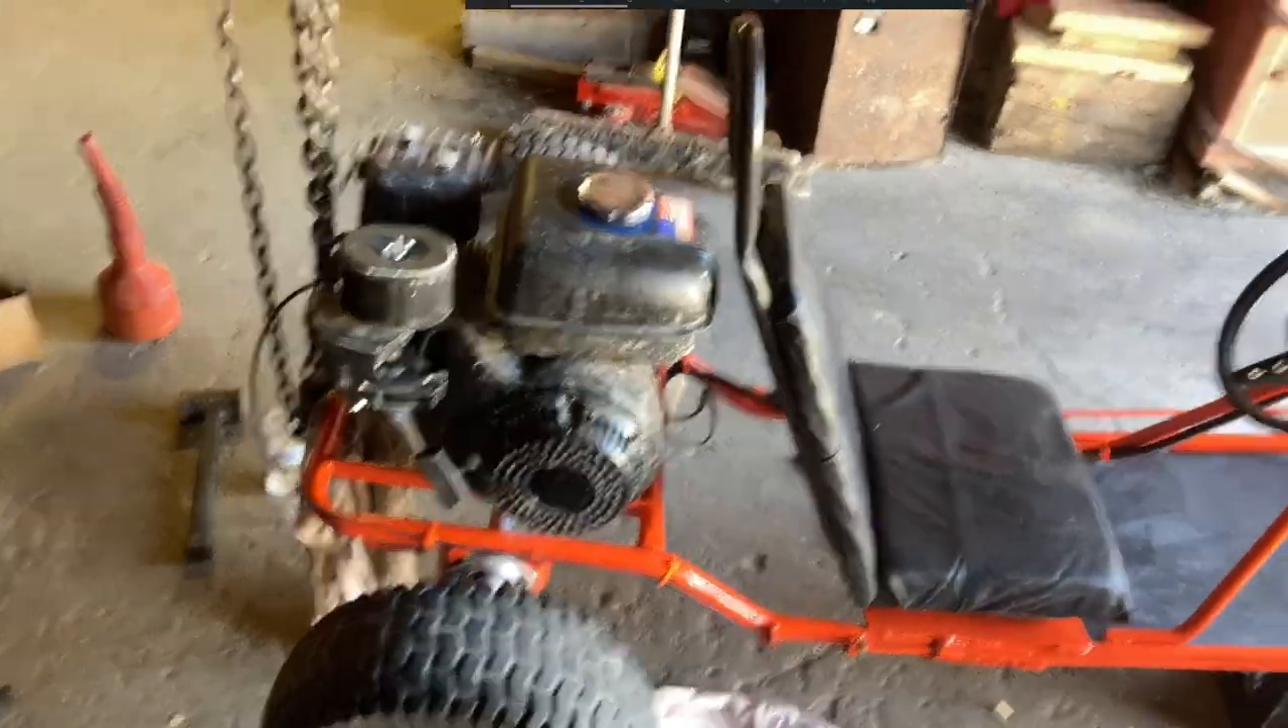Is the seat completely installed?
Yes.